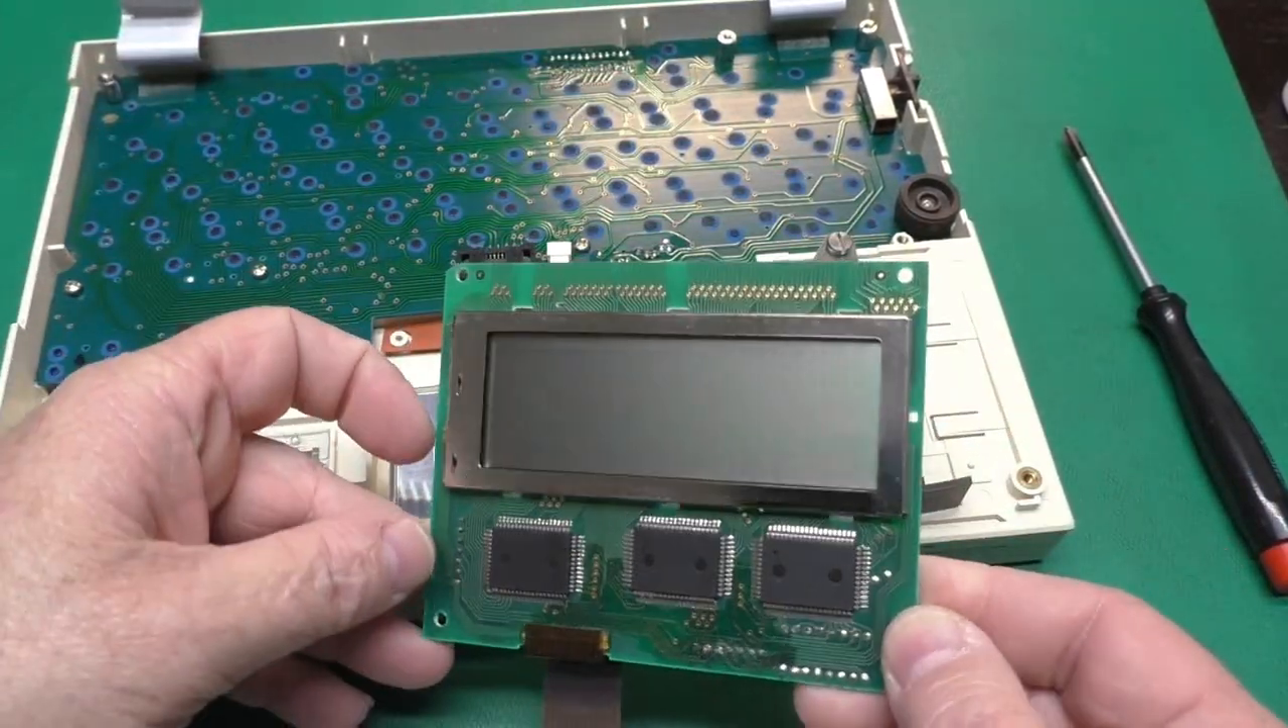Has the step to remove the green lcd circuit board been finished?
Yes.